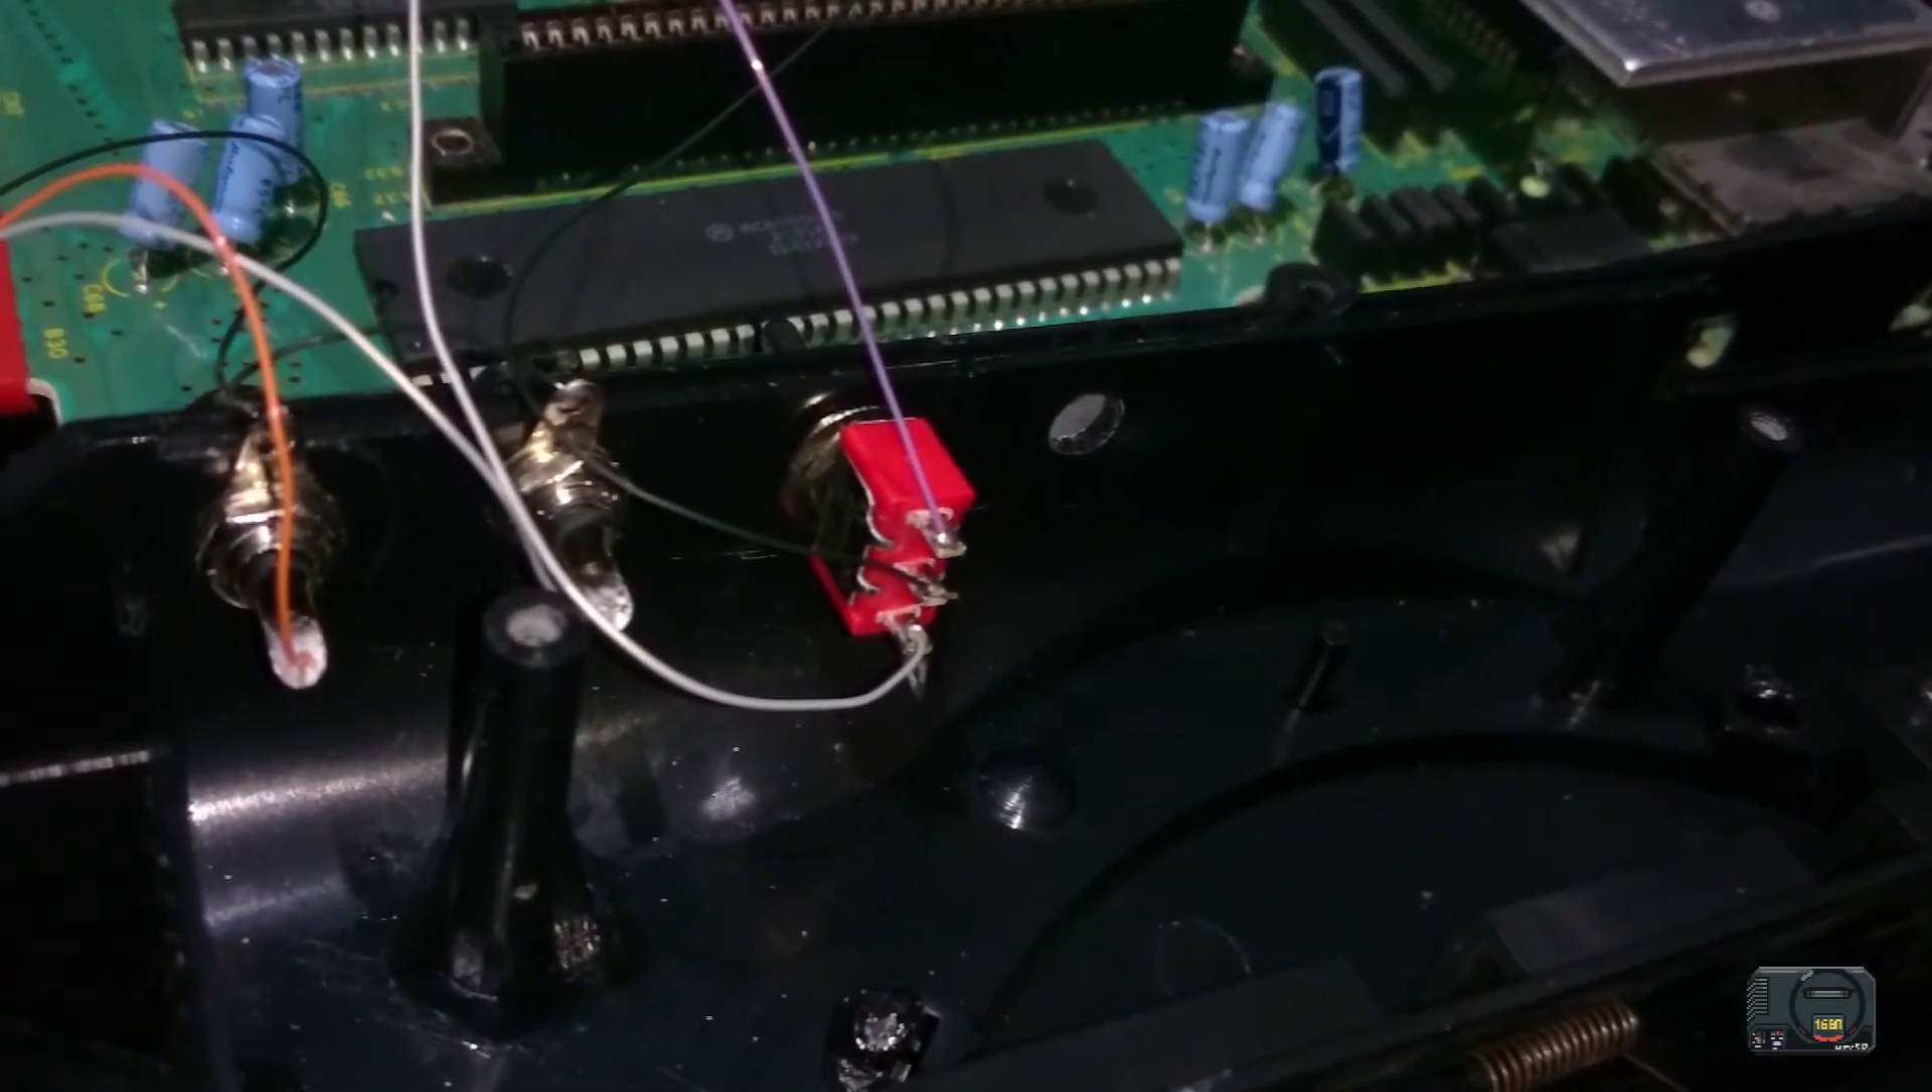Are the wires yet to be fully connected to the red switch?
No.